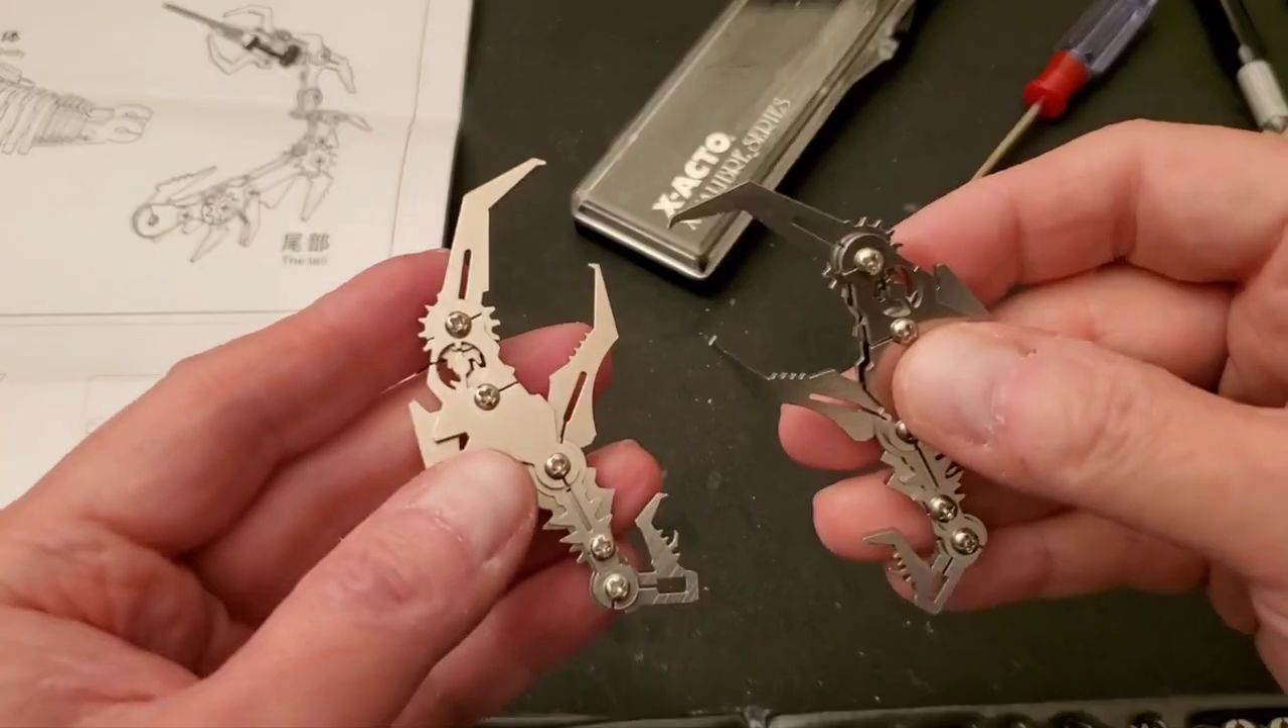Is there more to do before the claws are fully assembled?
No.